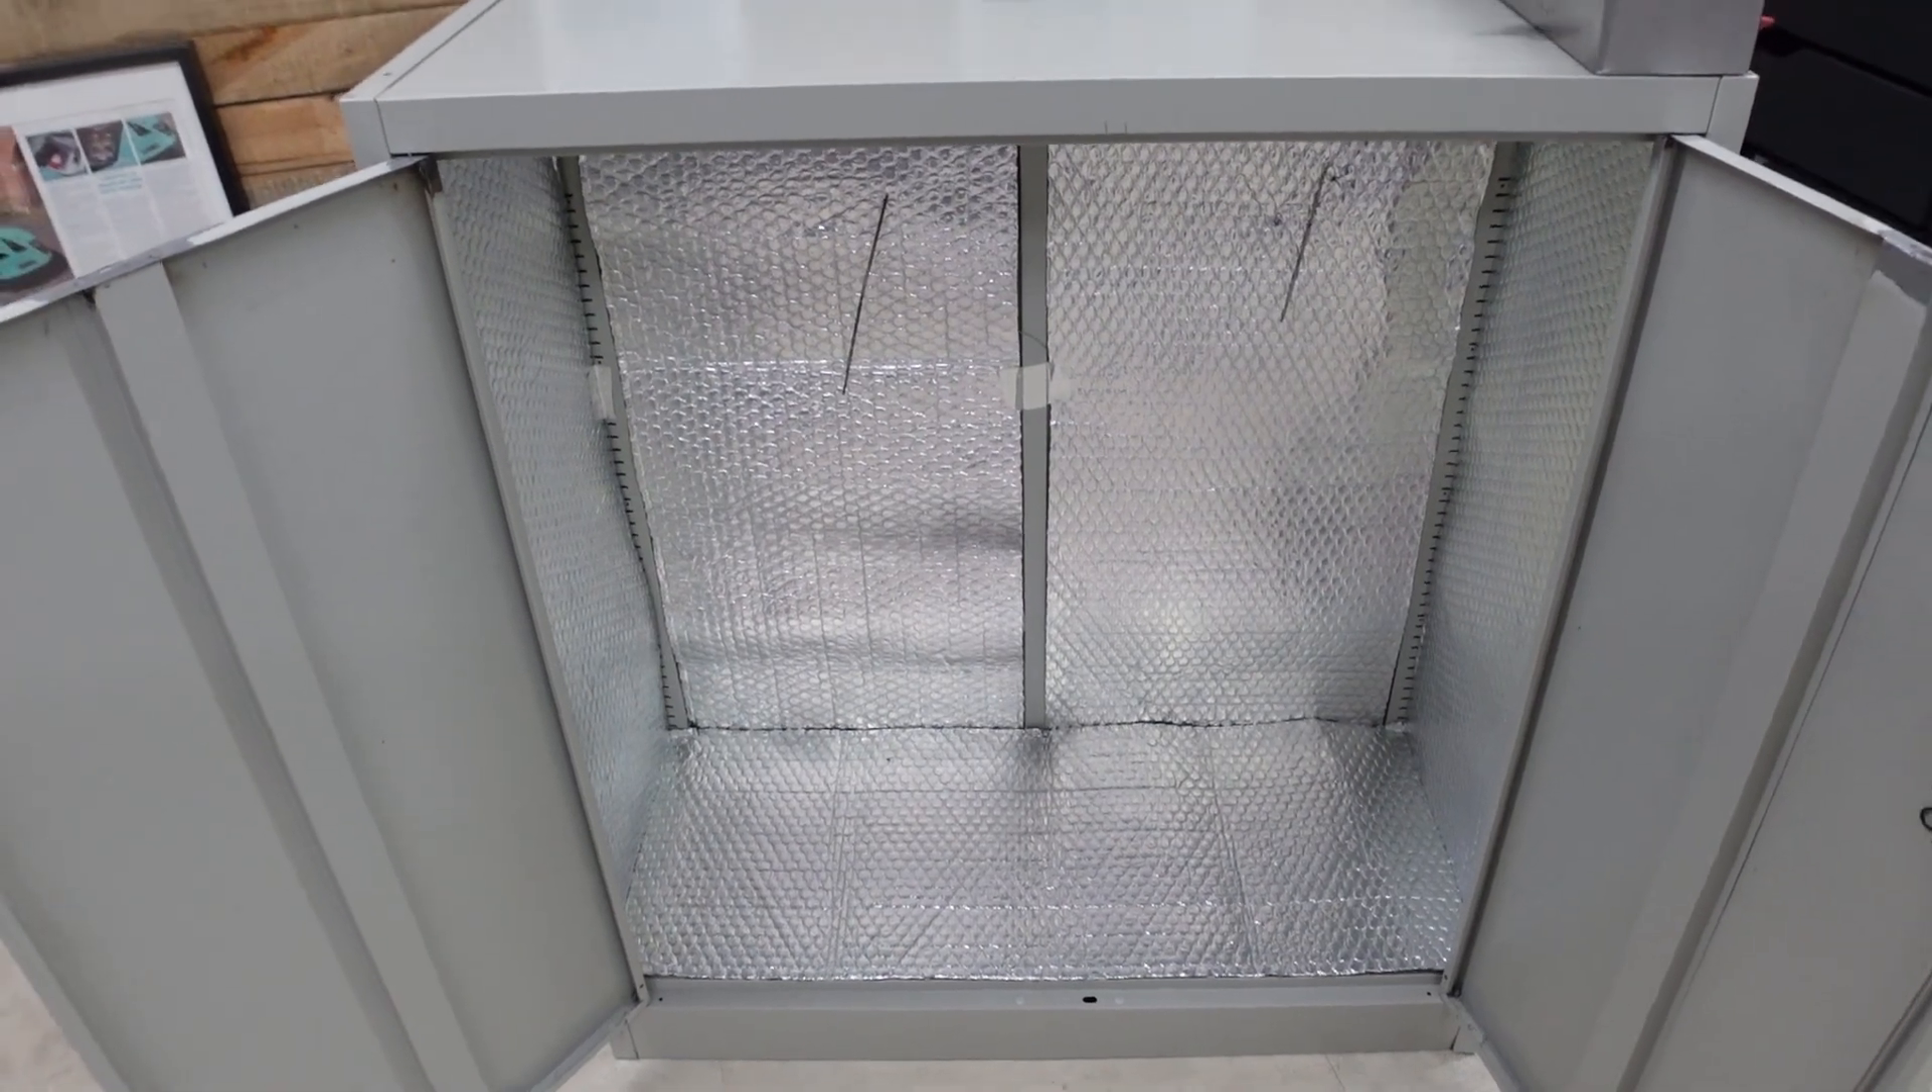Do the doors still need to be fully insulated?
Yes.